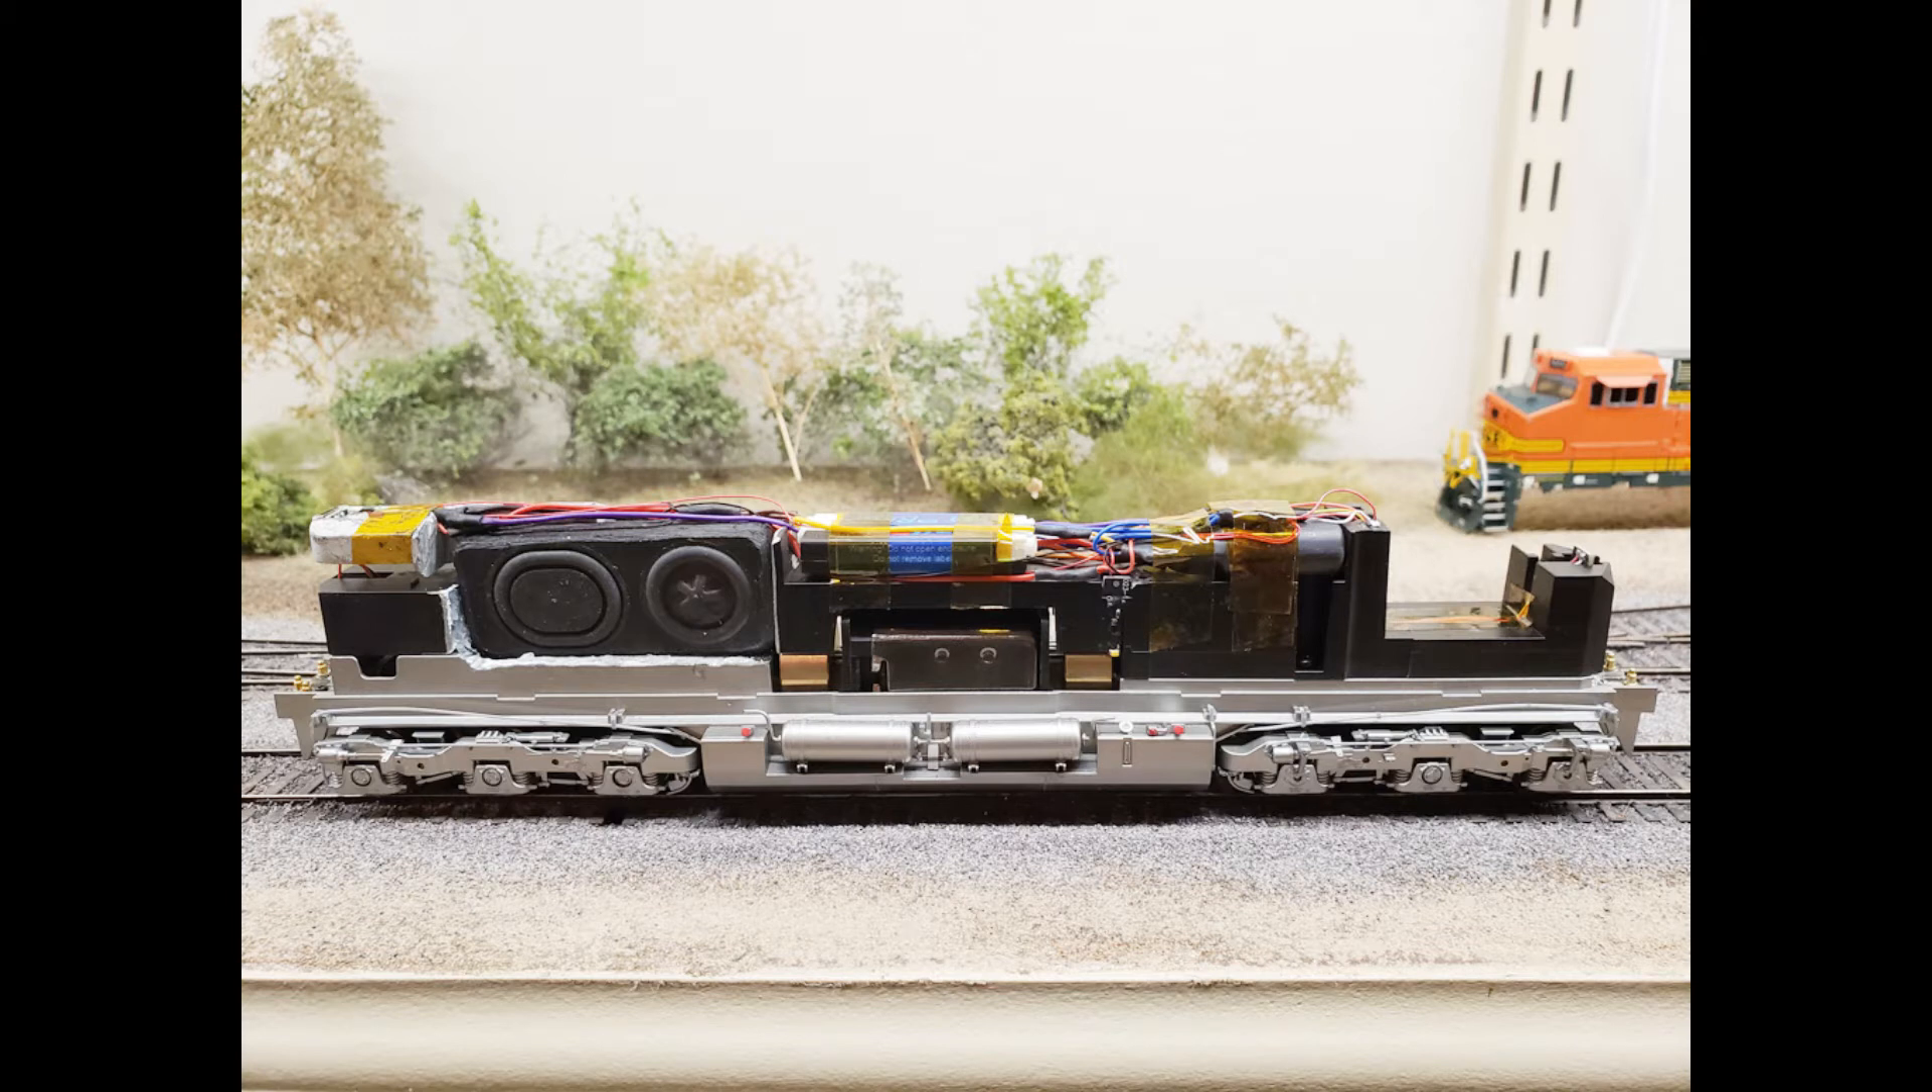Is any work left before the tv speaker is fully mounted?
No.